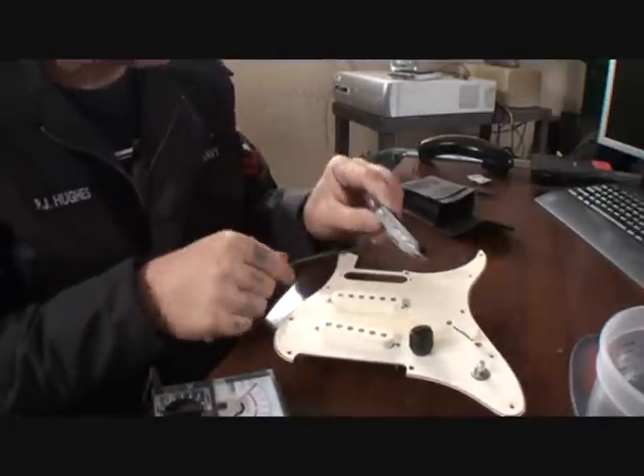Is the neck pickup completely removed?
Yes.